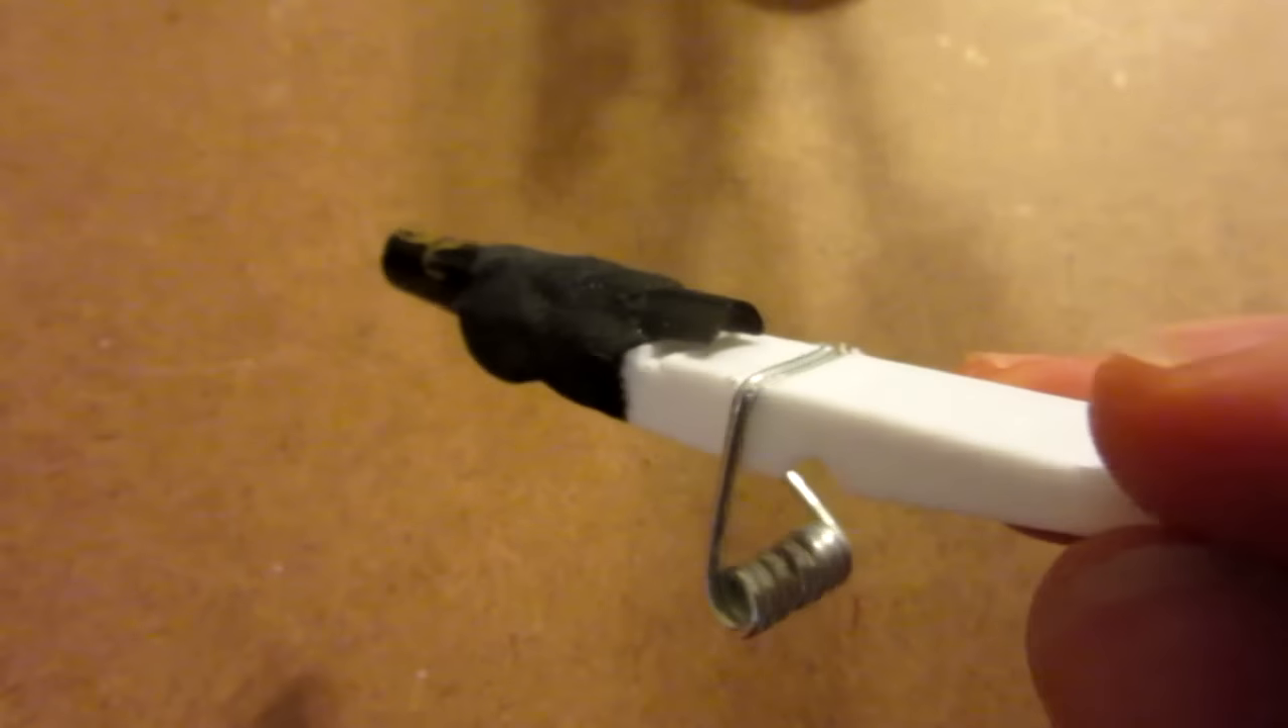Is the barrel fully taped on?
Yes.